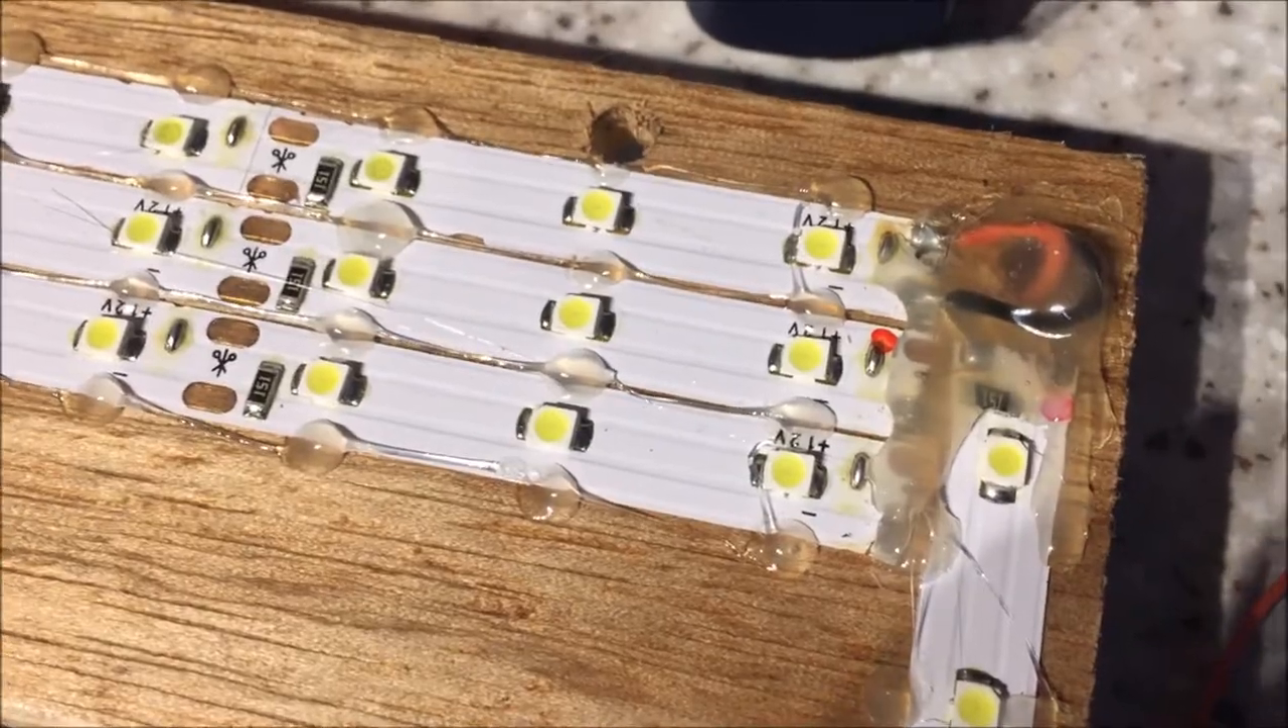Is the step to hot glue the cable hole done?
Yes.